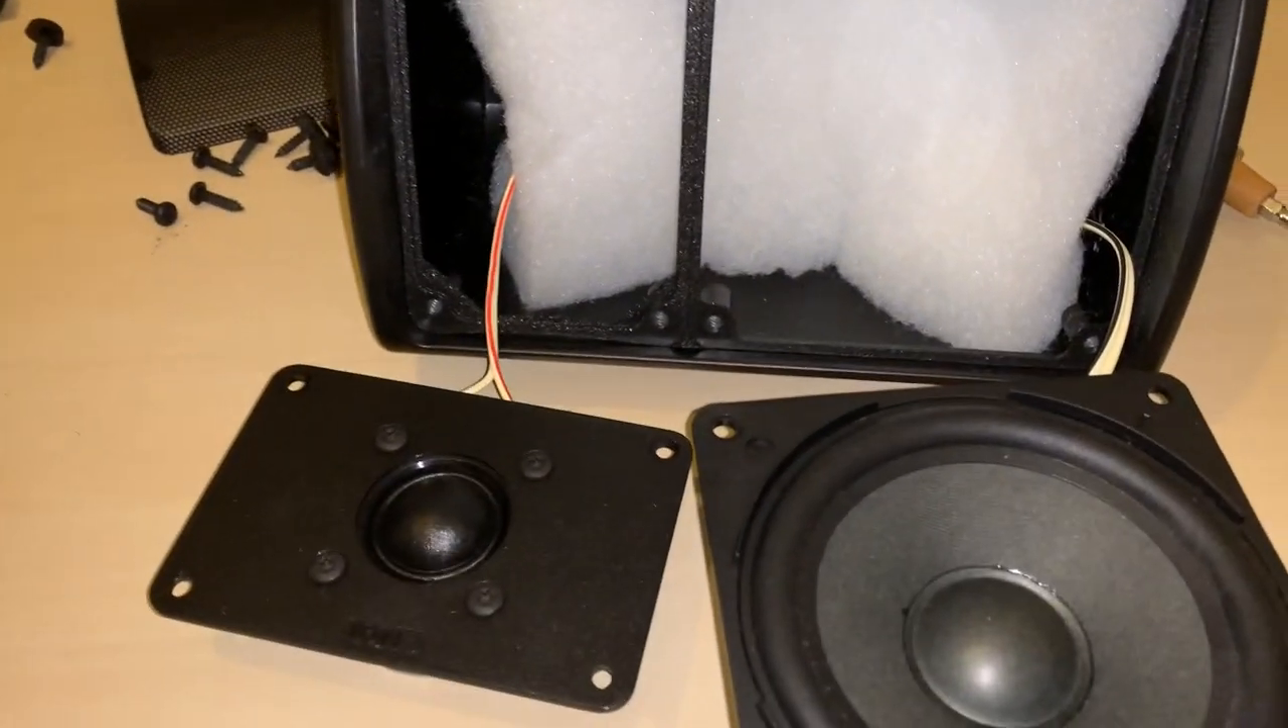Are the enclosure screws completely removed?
Yes.